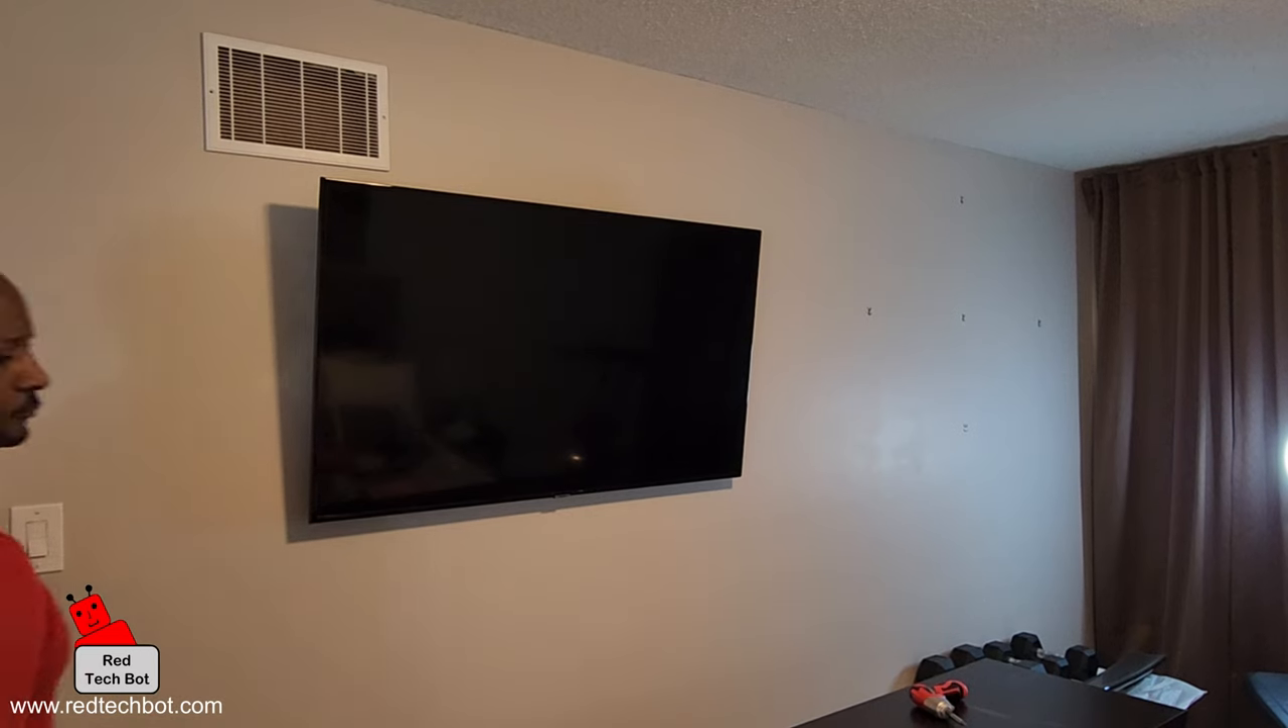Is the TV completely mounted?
Yes.